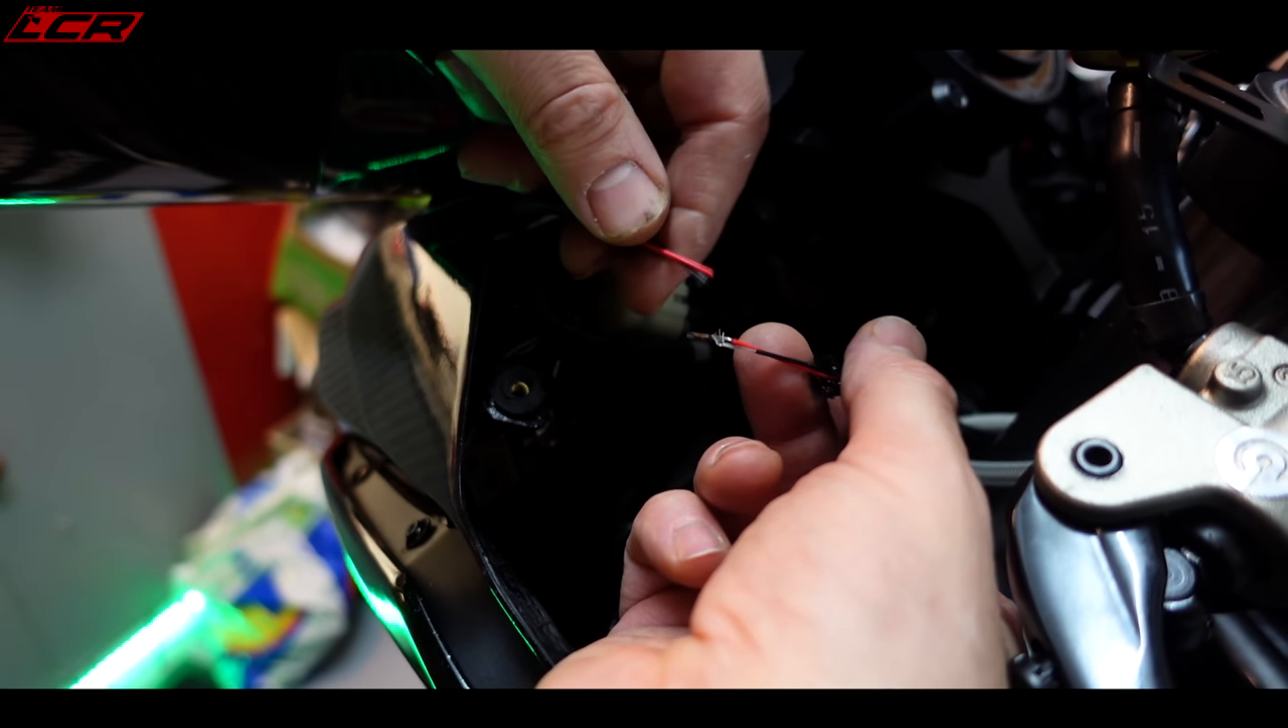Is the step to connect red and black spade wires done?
No.